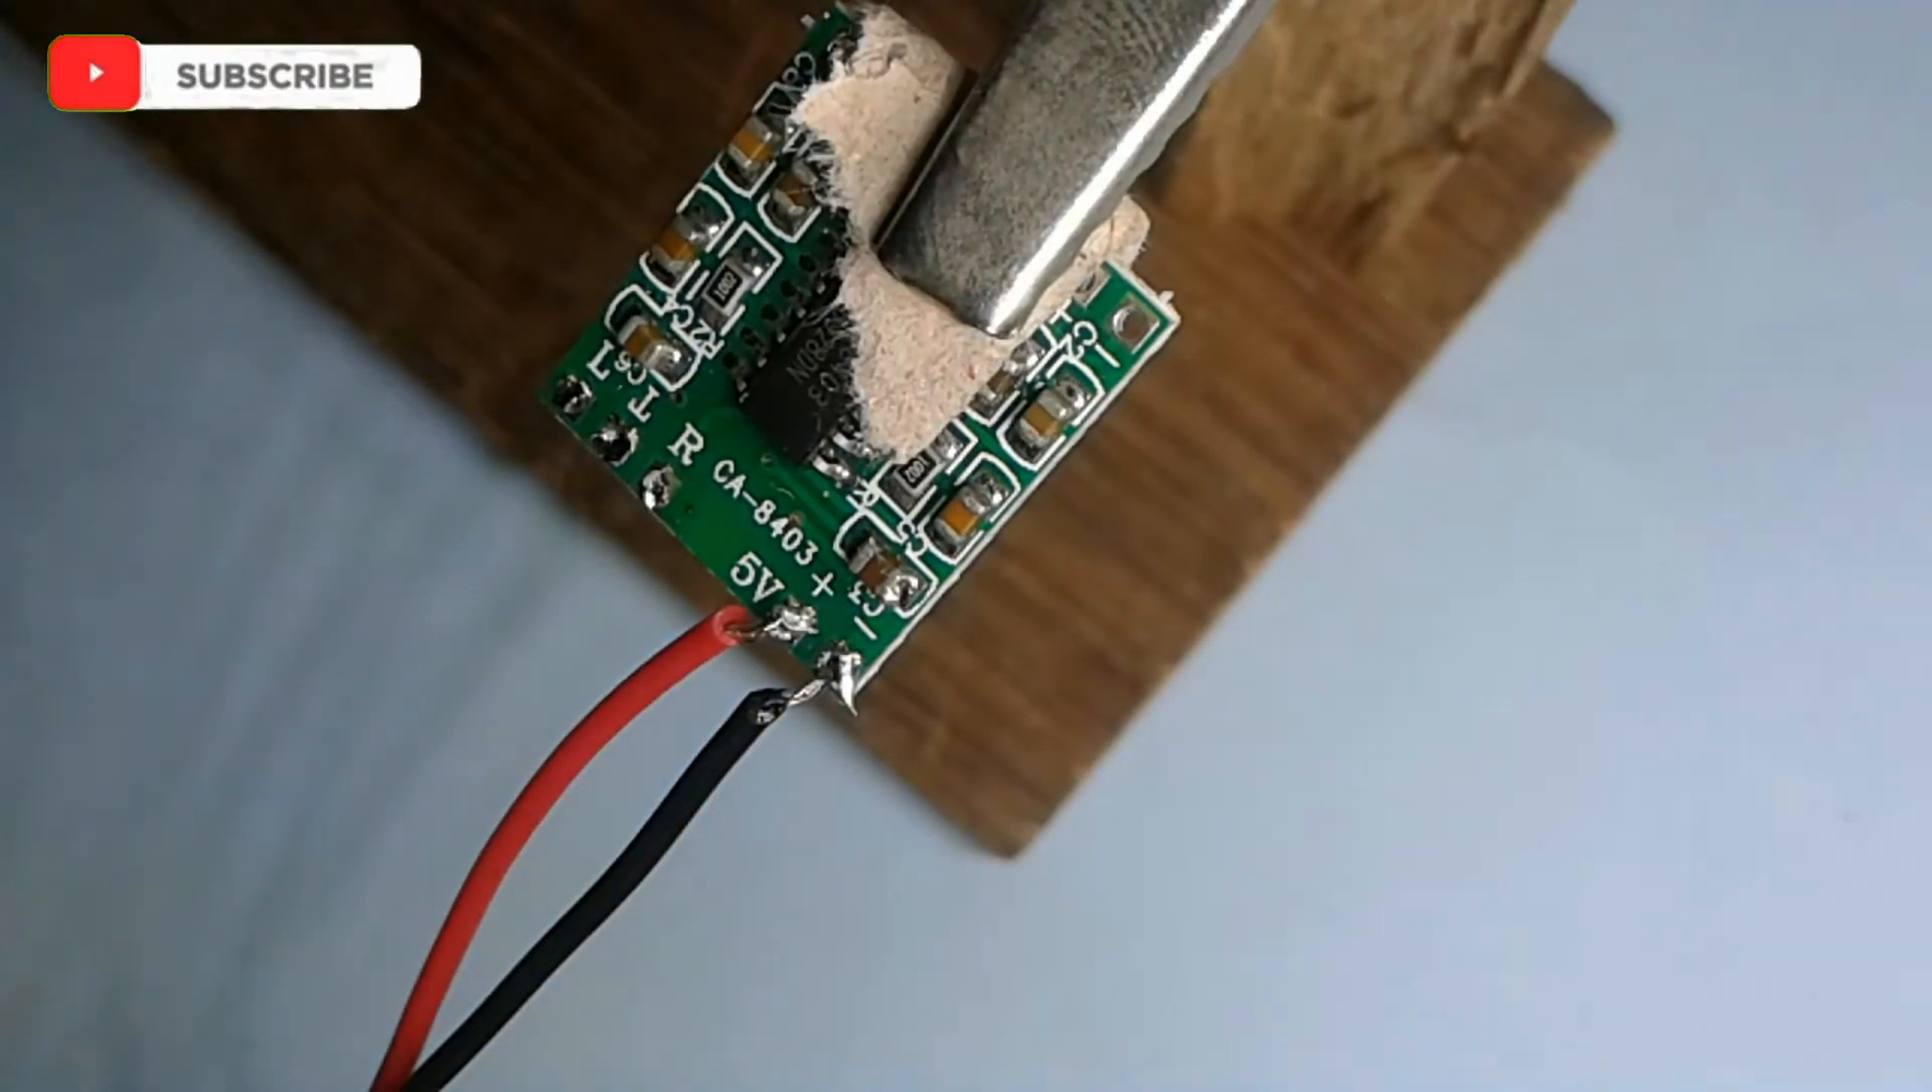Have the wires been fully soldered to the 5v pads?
Yes.